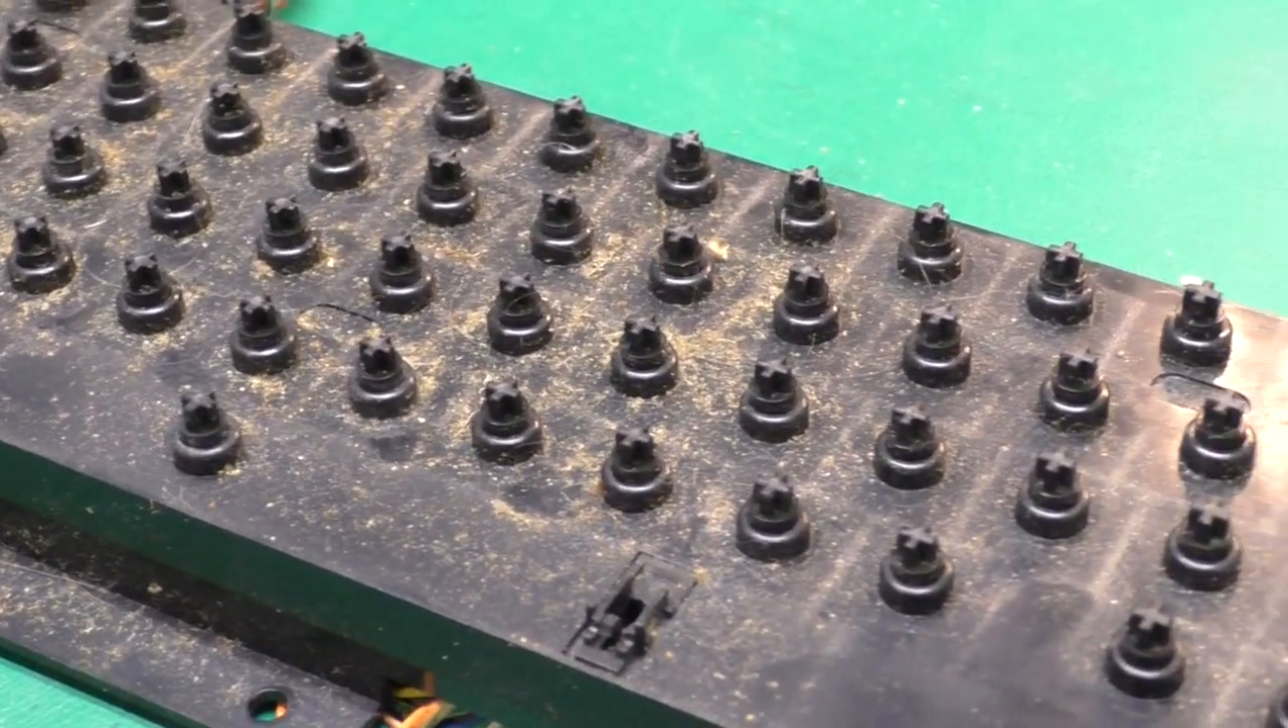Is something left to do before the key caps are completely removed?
No.